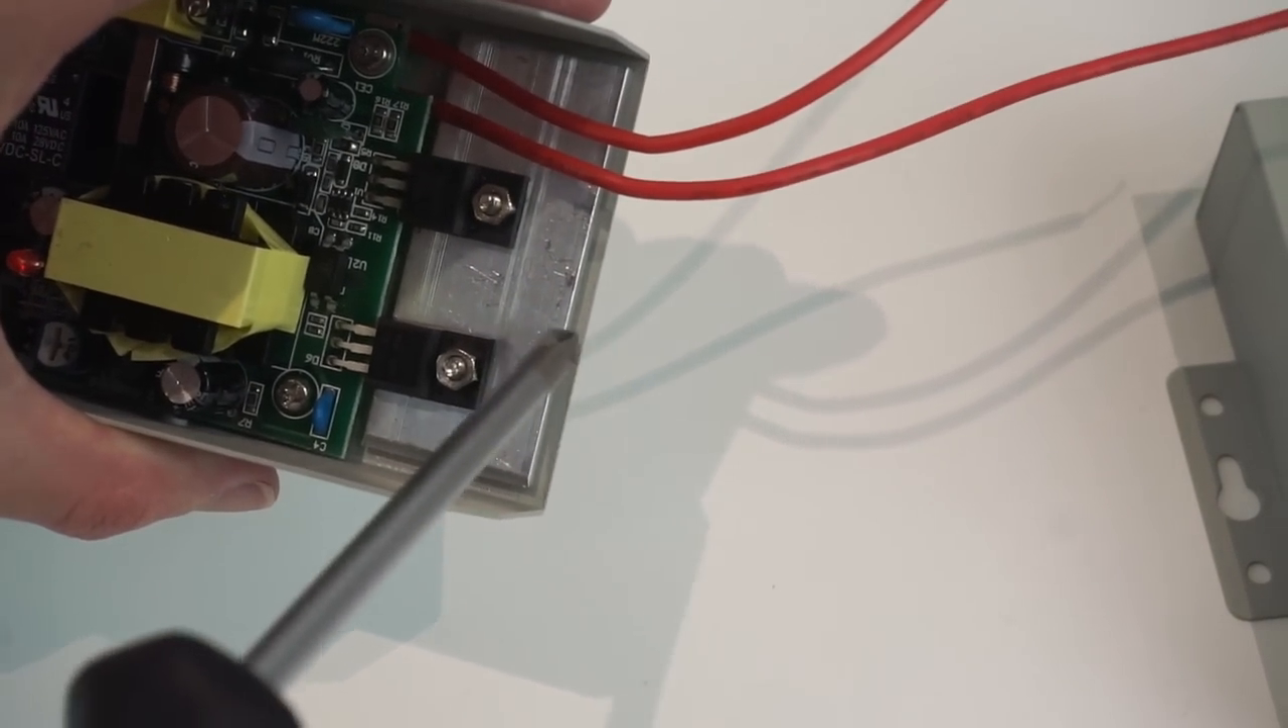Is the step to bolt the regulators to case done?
Yes.